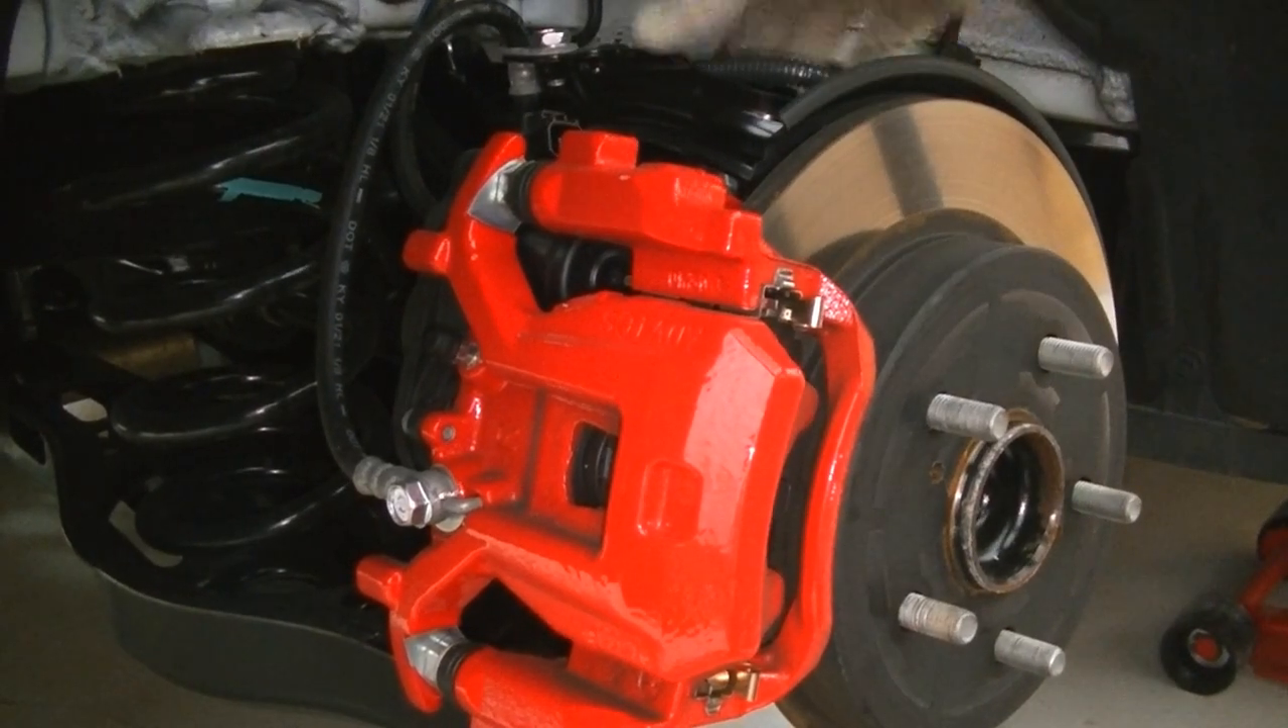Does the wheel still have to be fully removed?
No.